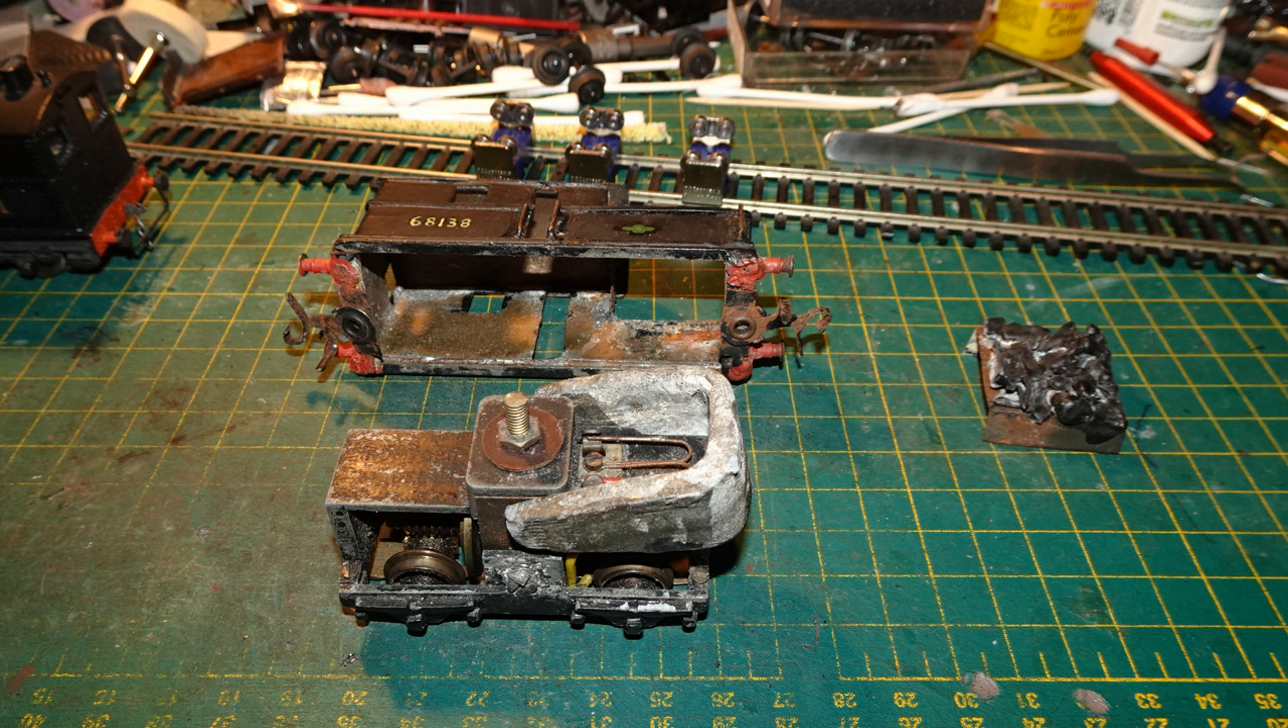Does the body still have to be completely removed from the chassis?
No.